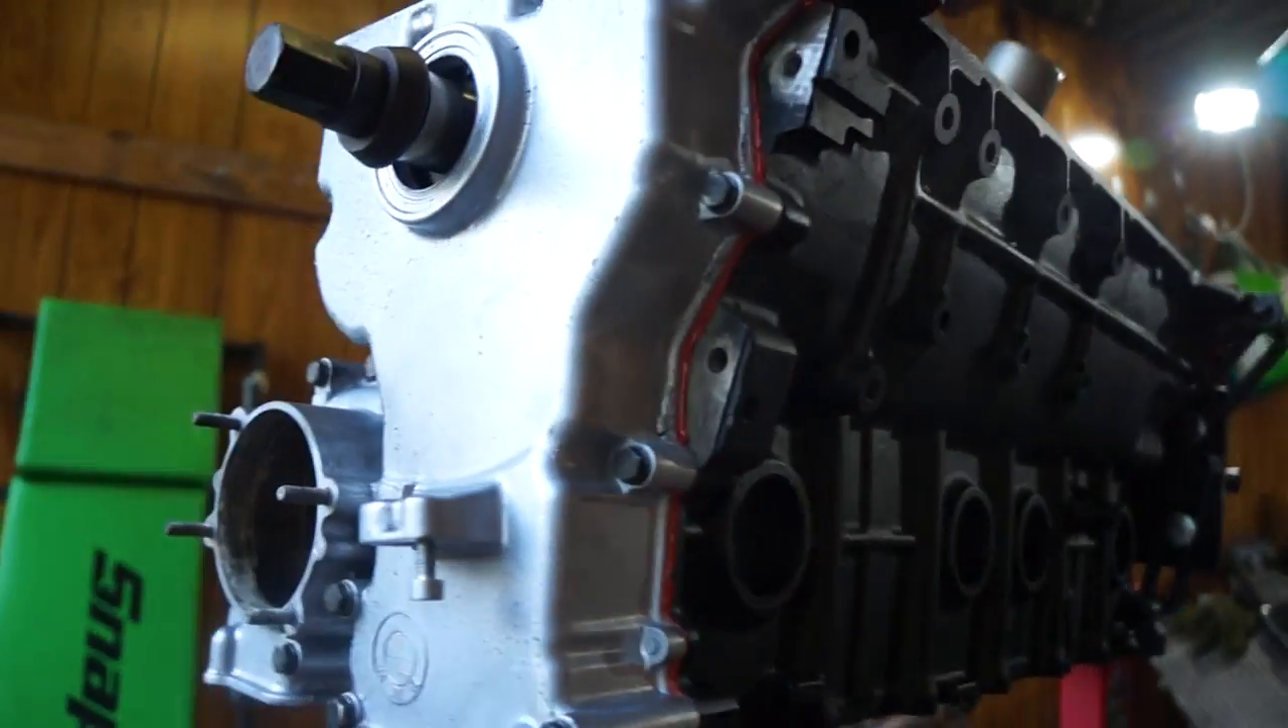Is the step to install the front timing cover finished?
Yes.